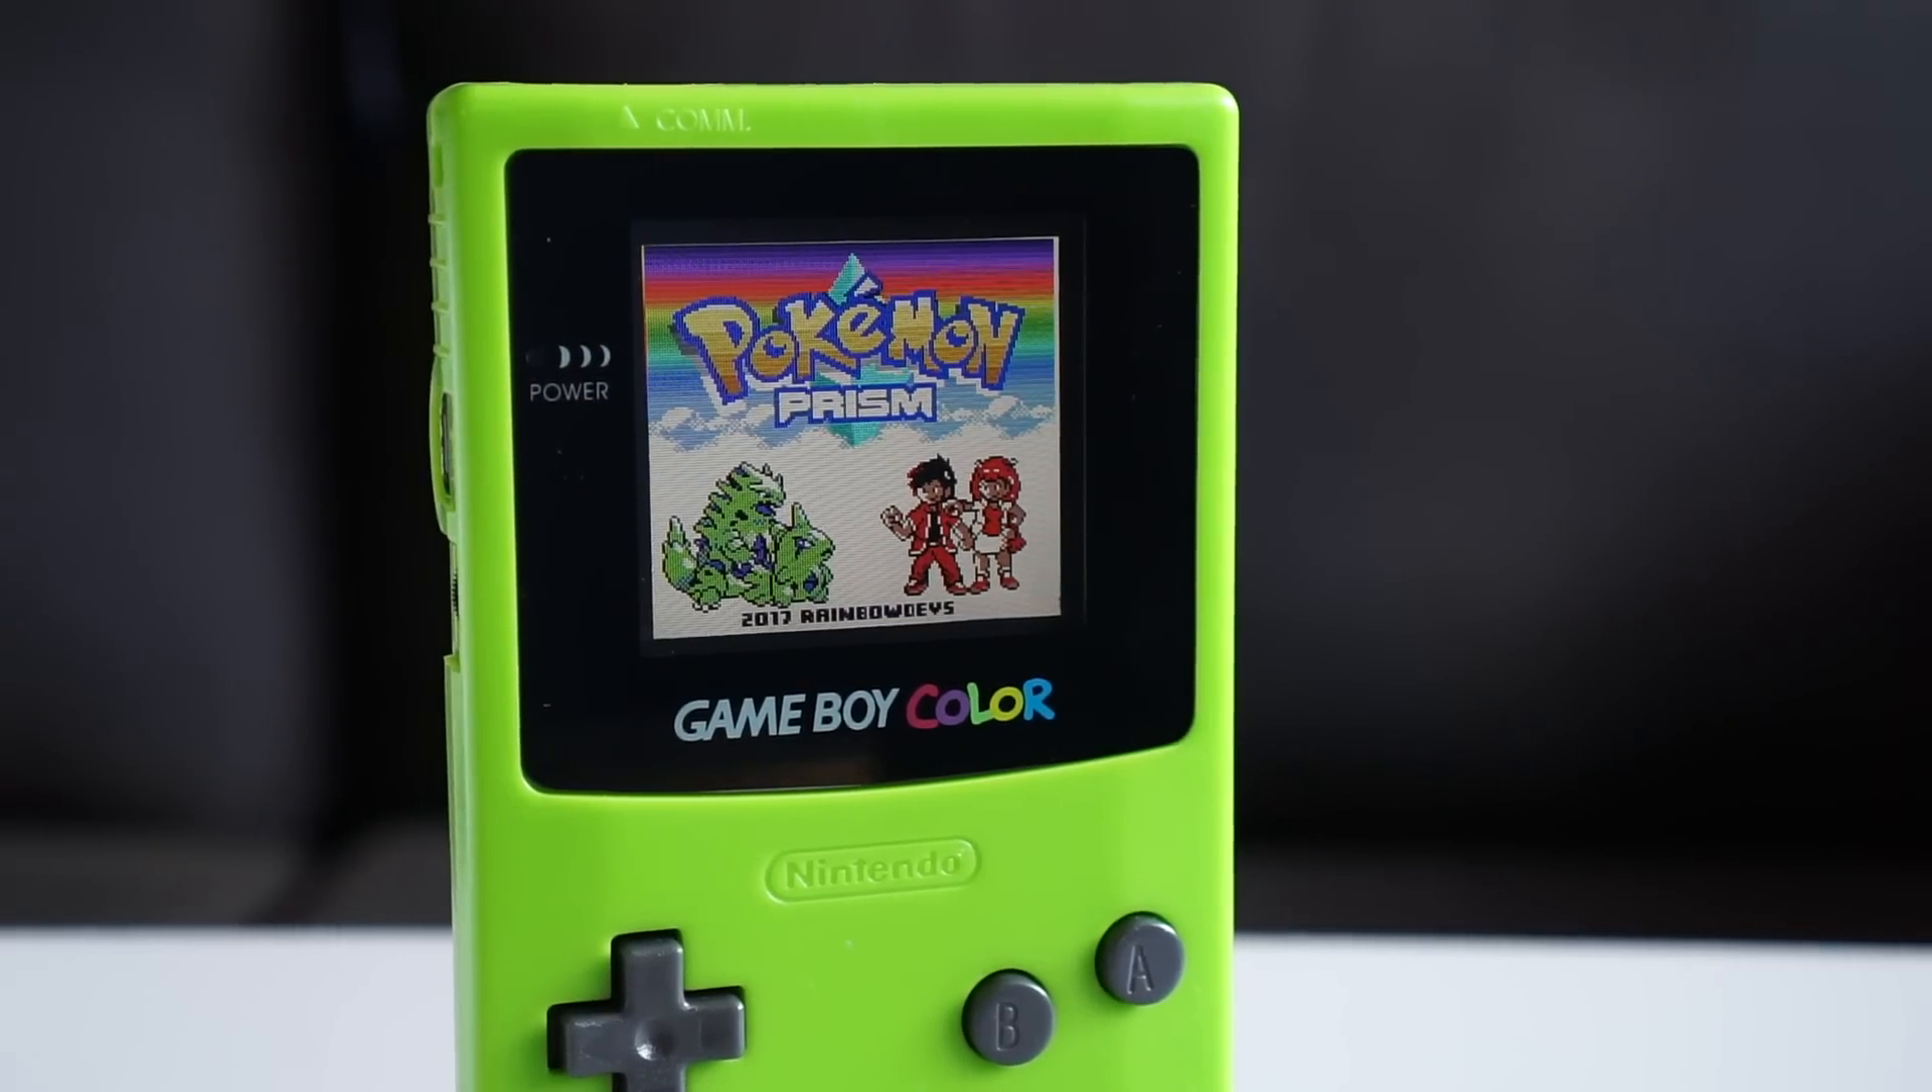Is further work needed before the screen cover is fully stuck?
No.